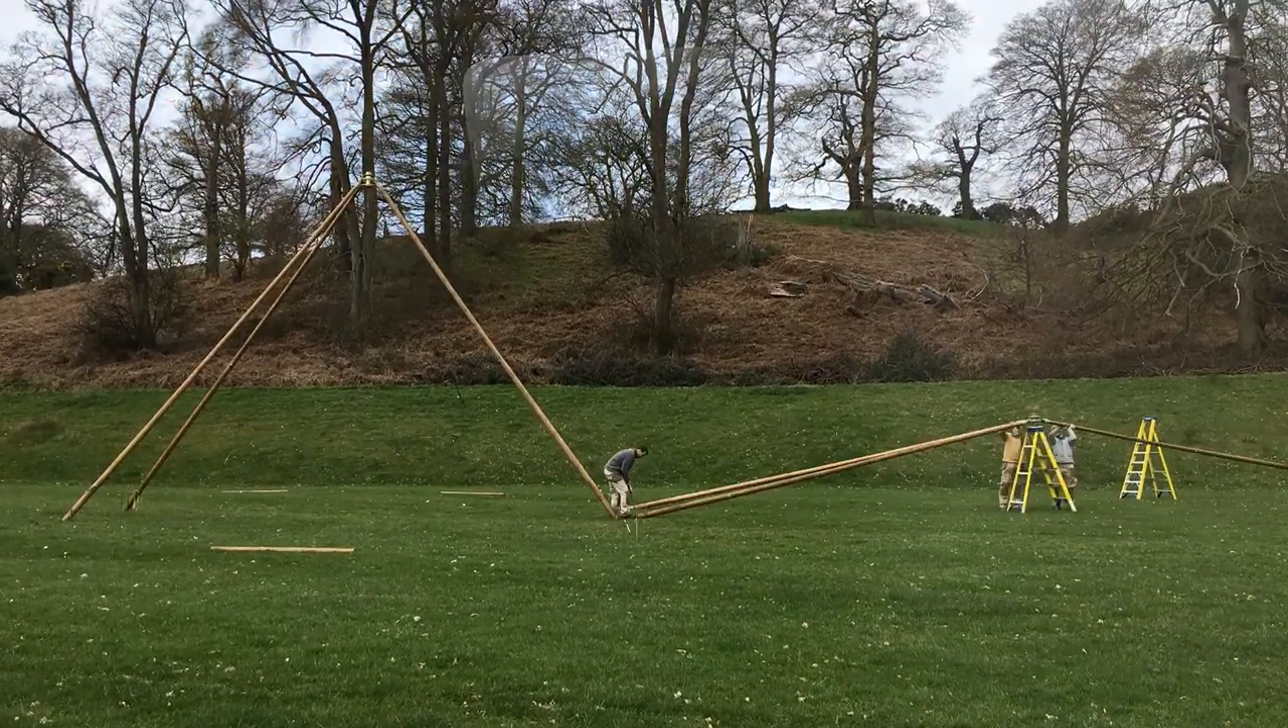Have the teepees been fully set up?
No.